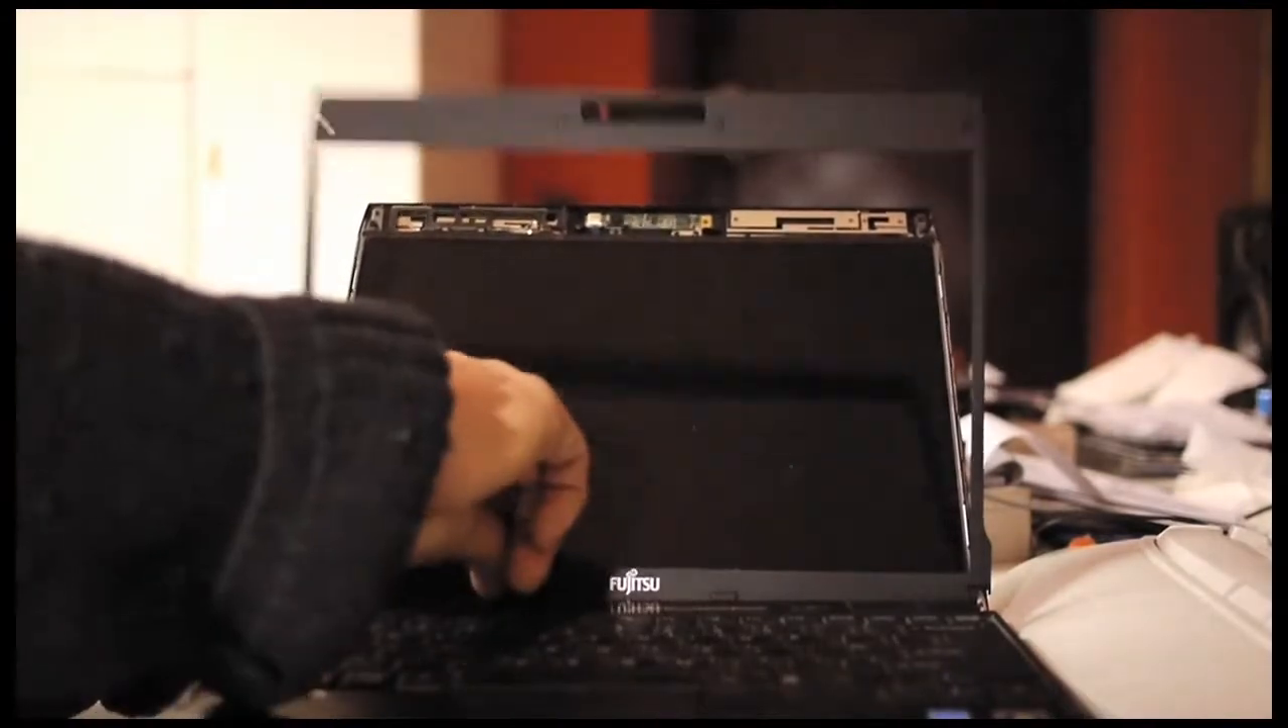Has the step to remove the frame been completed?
No.